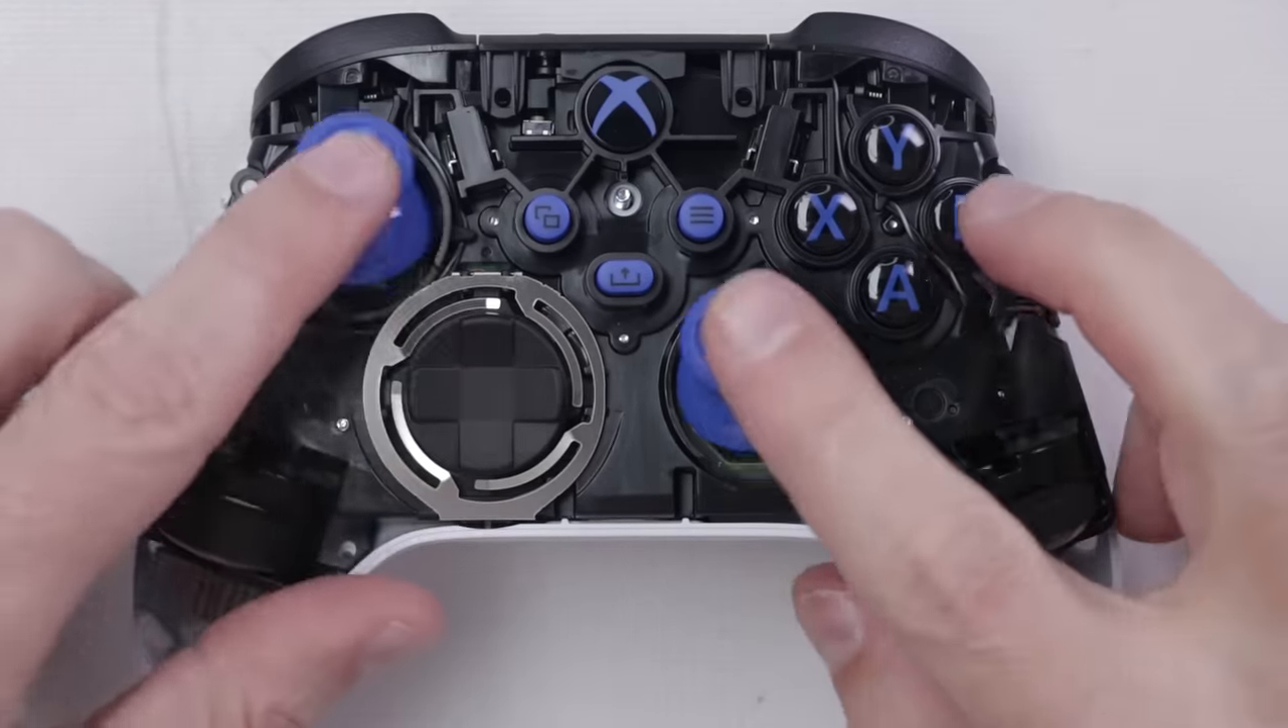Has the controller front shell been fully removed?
Yes.